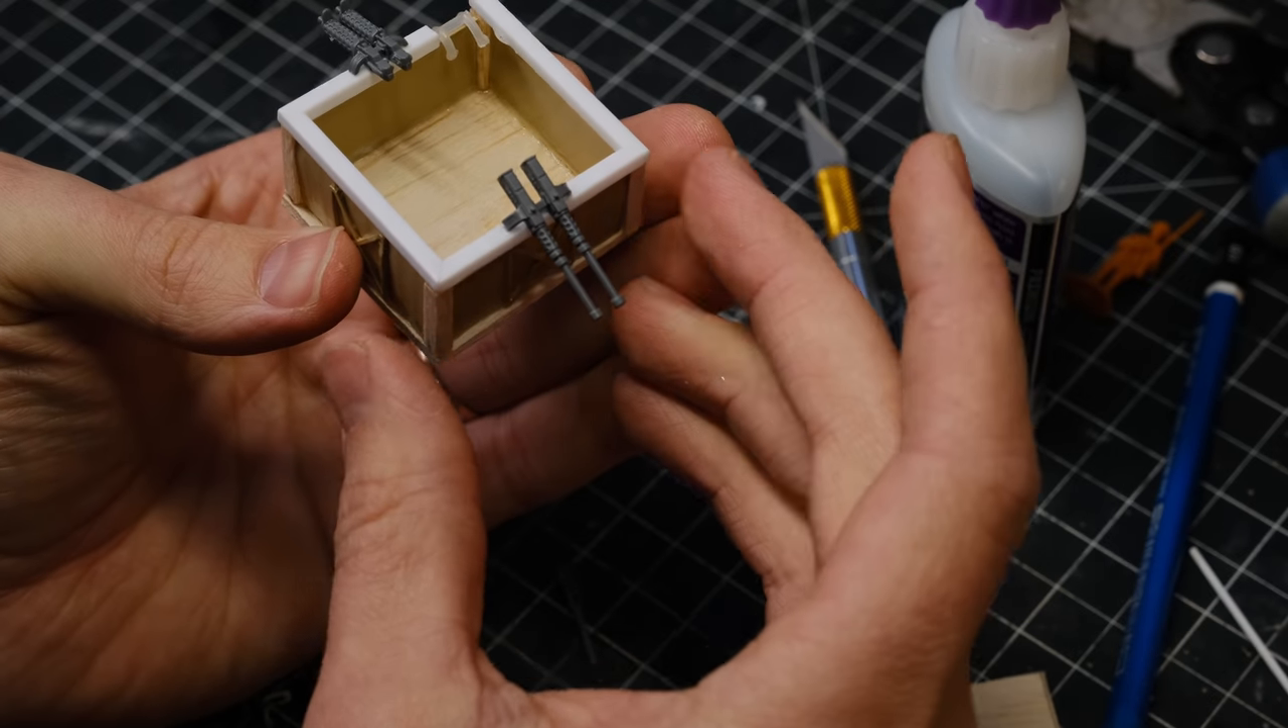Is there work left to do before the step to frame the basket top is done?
No.